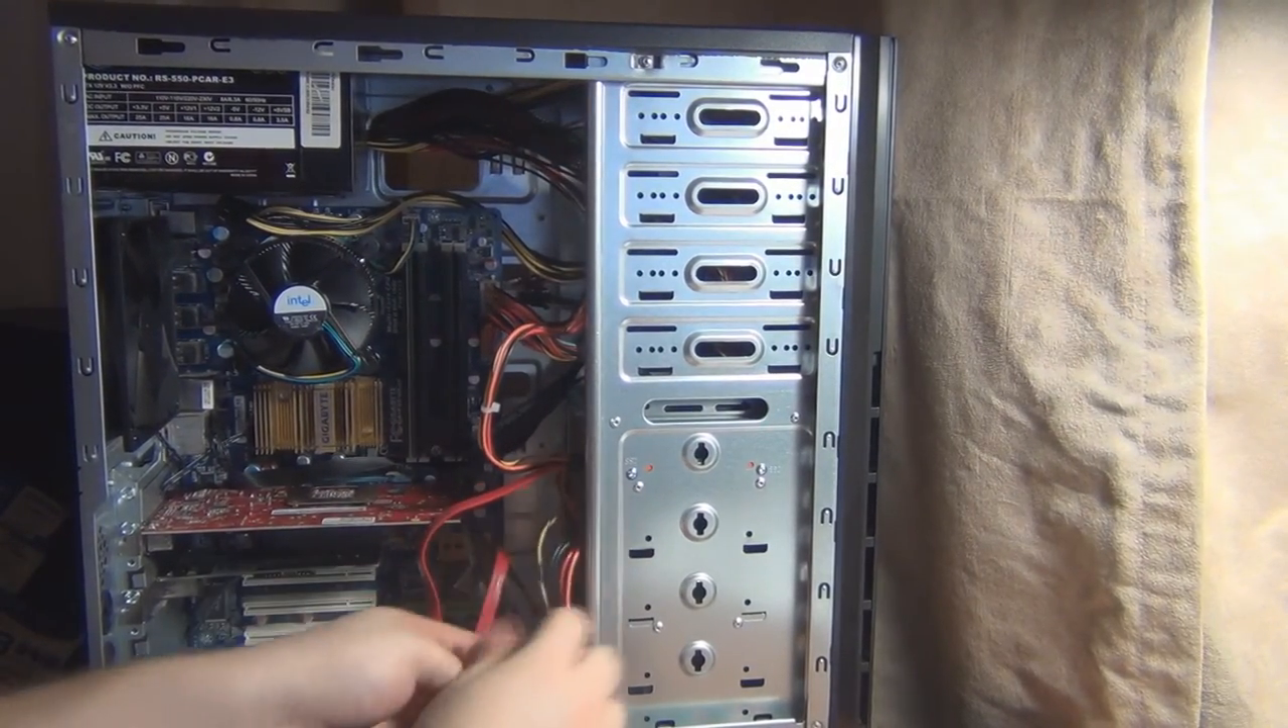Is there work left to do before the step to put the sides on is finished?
Yes.